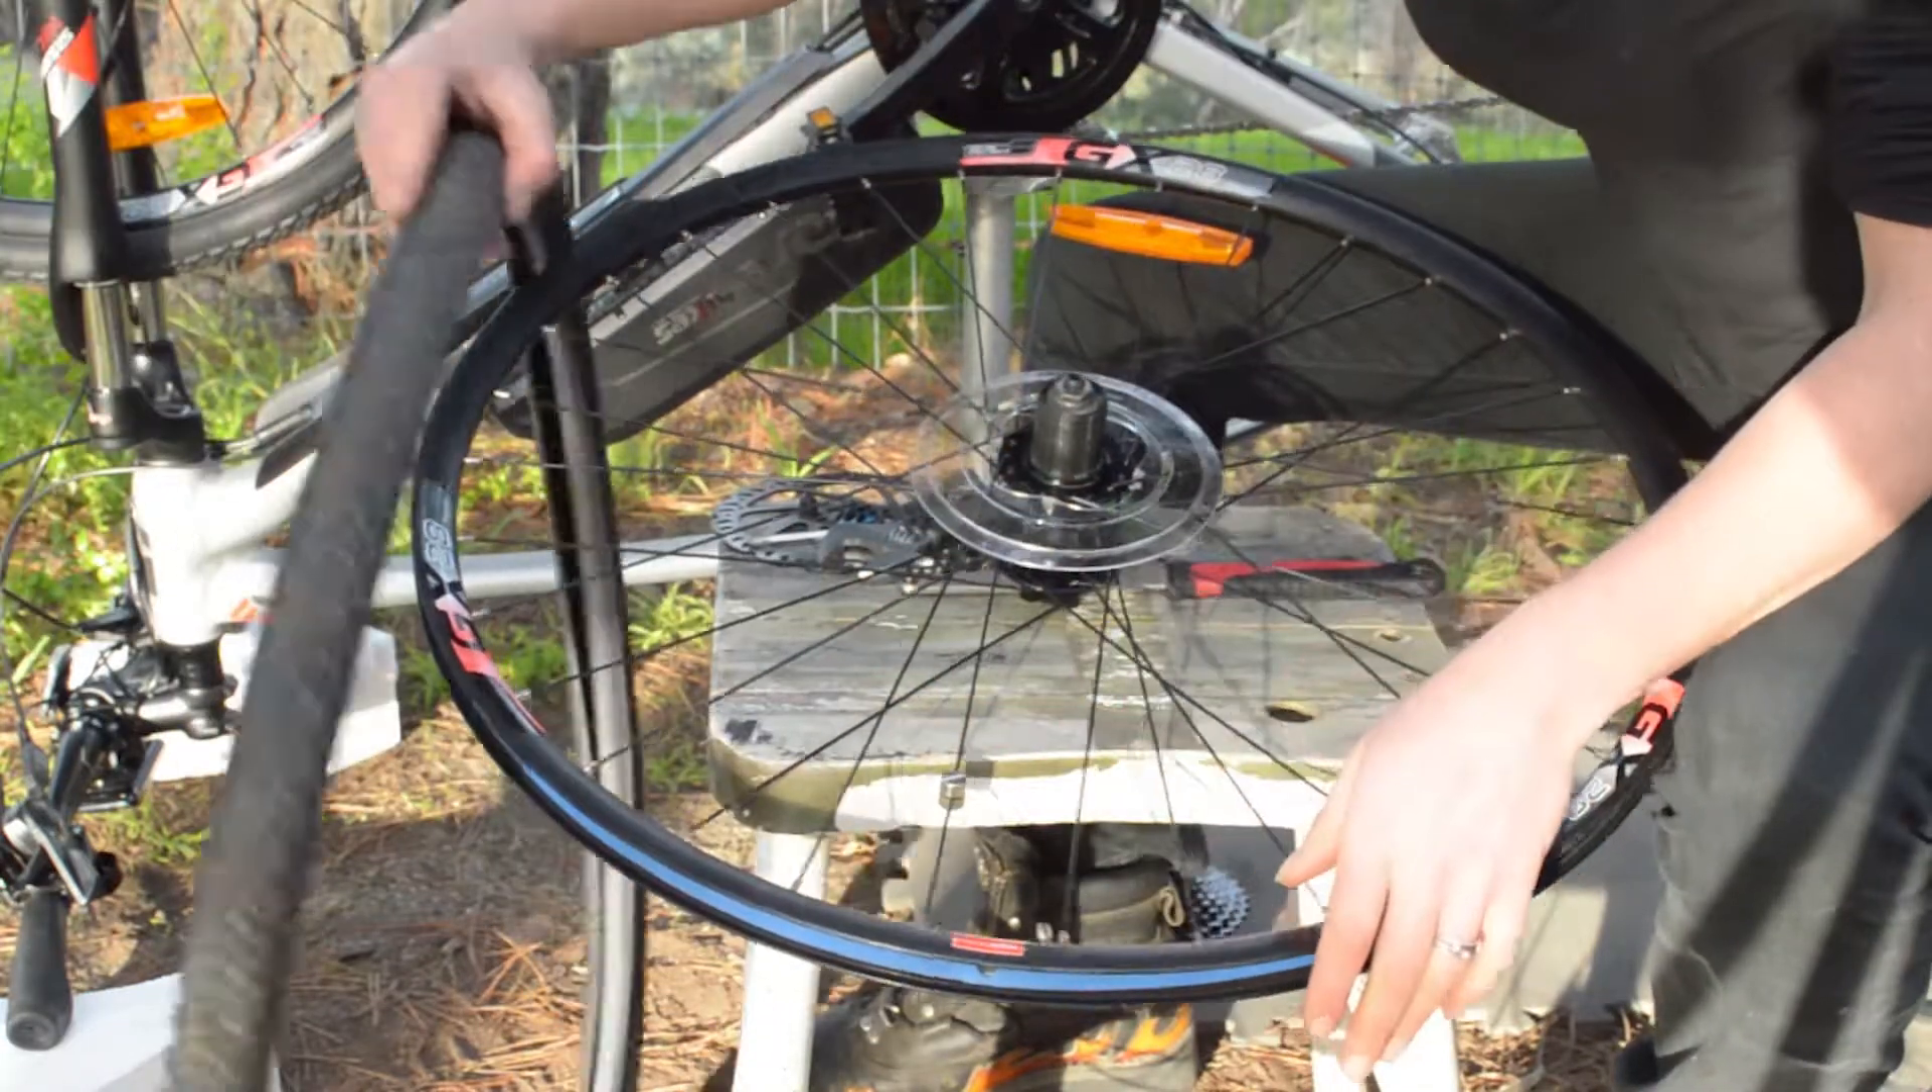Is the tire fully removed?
Yes.